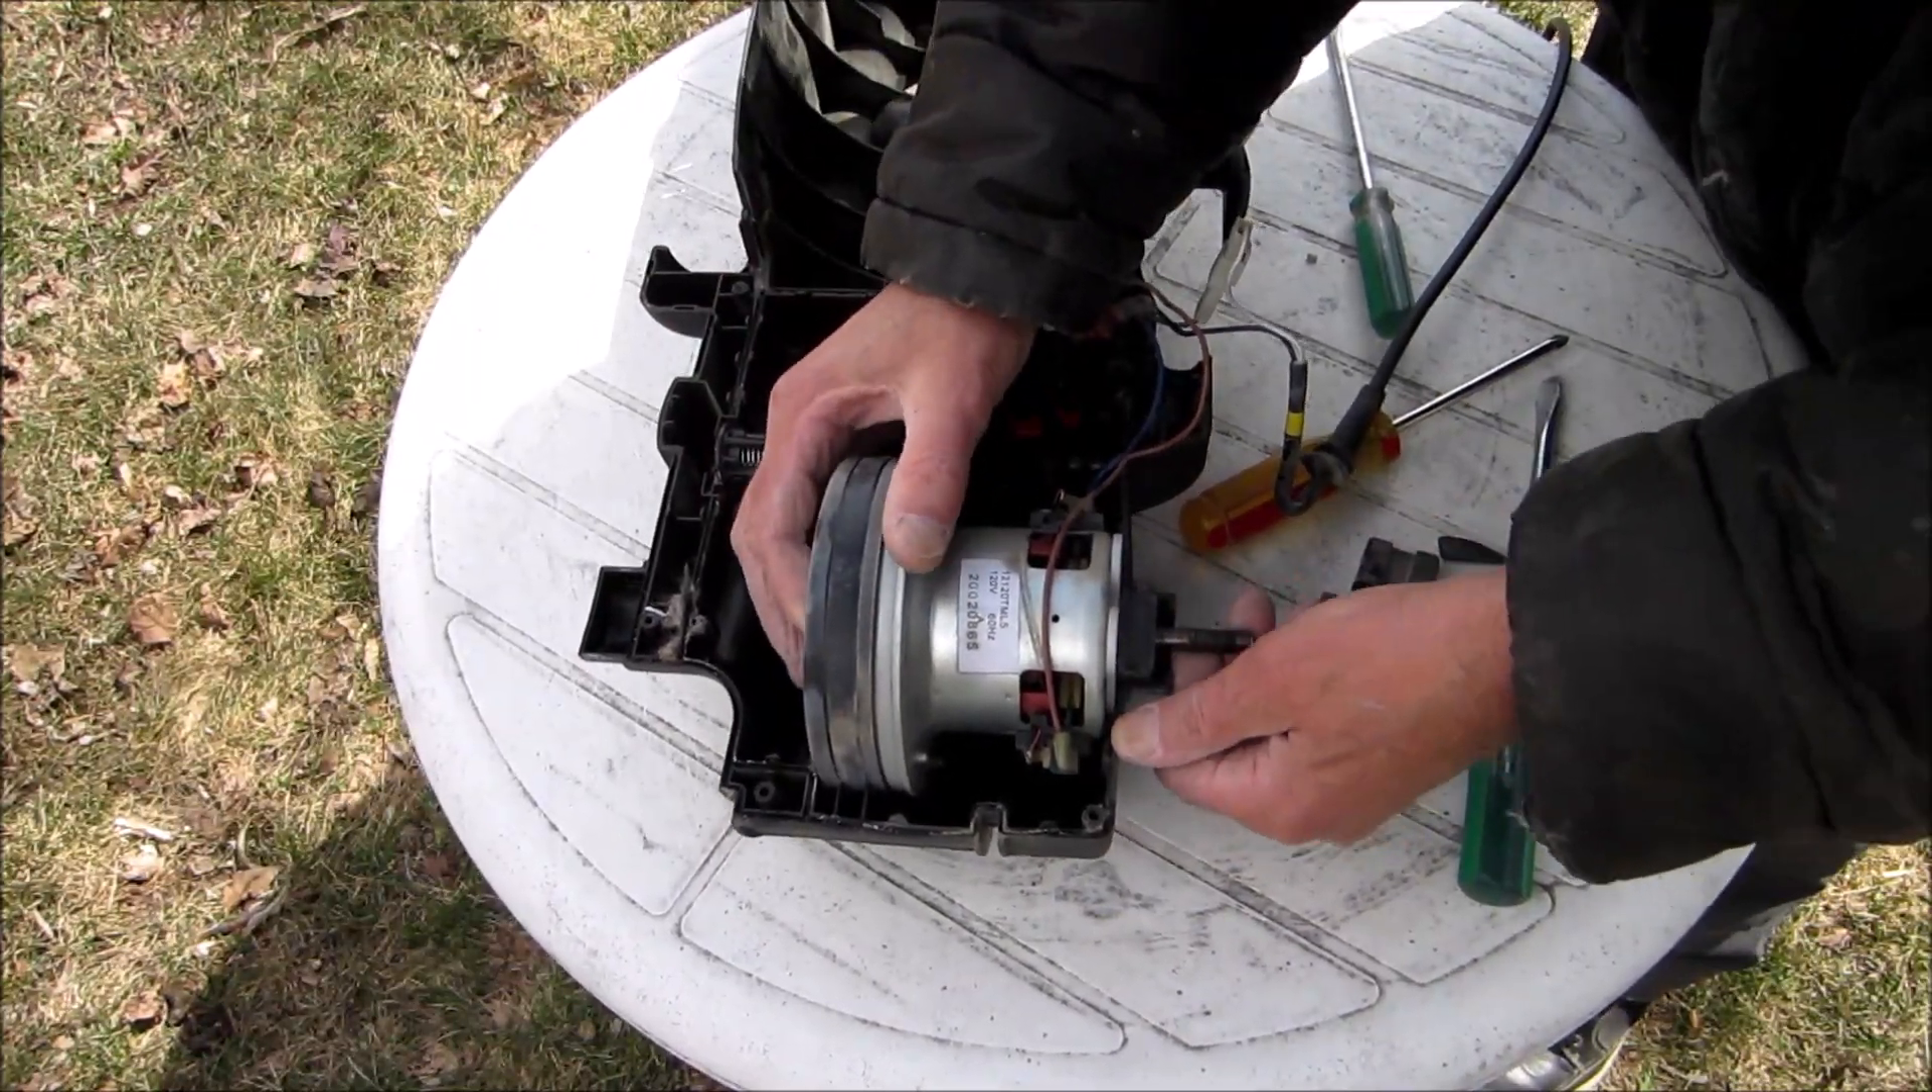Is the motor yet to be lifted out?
Yes.